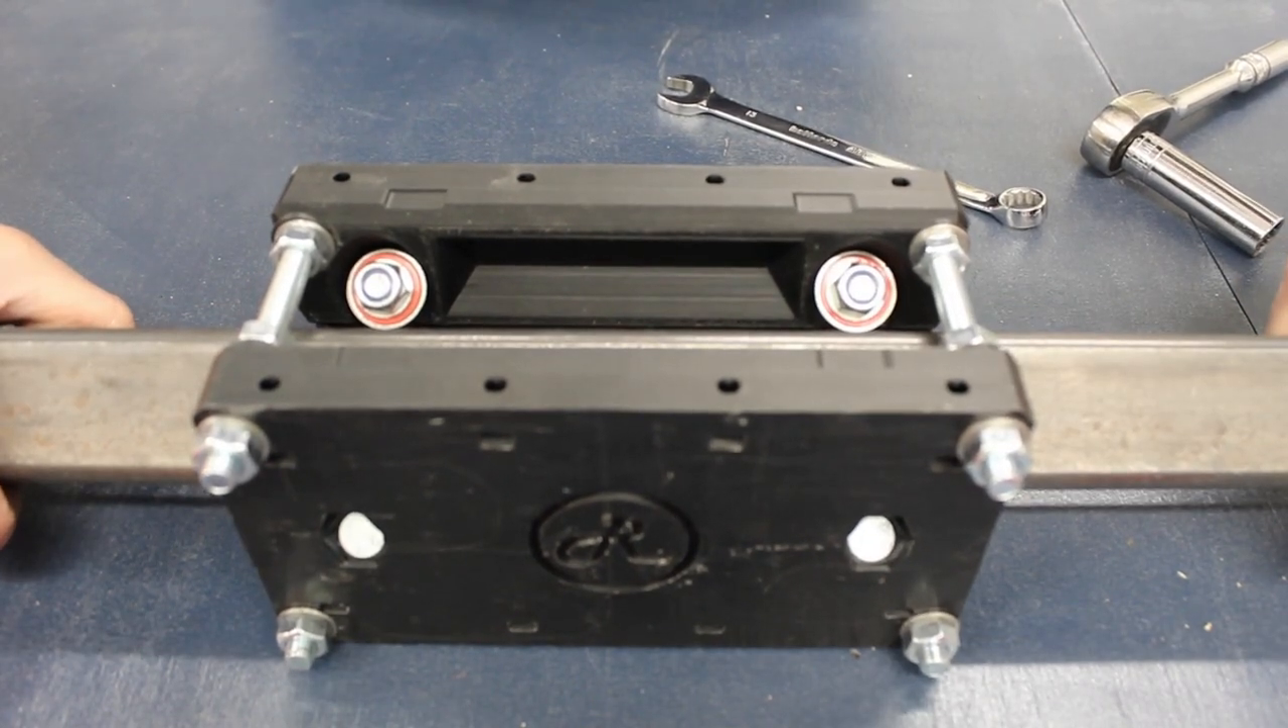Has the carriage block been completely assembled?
Yes.